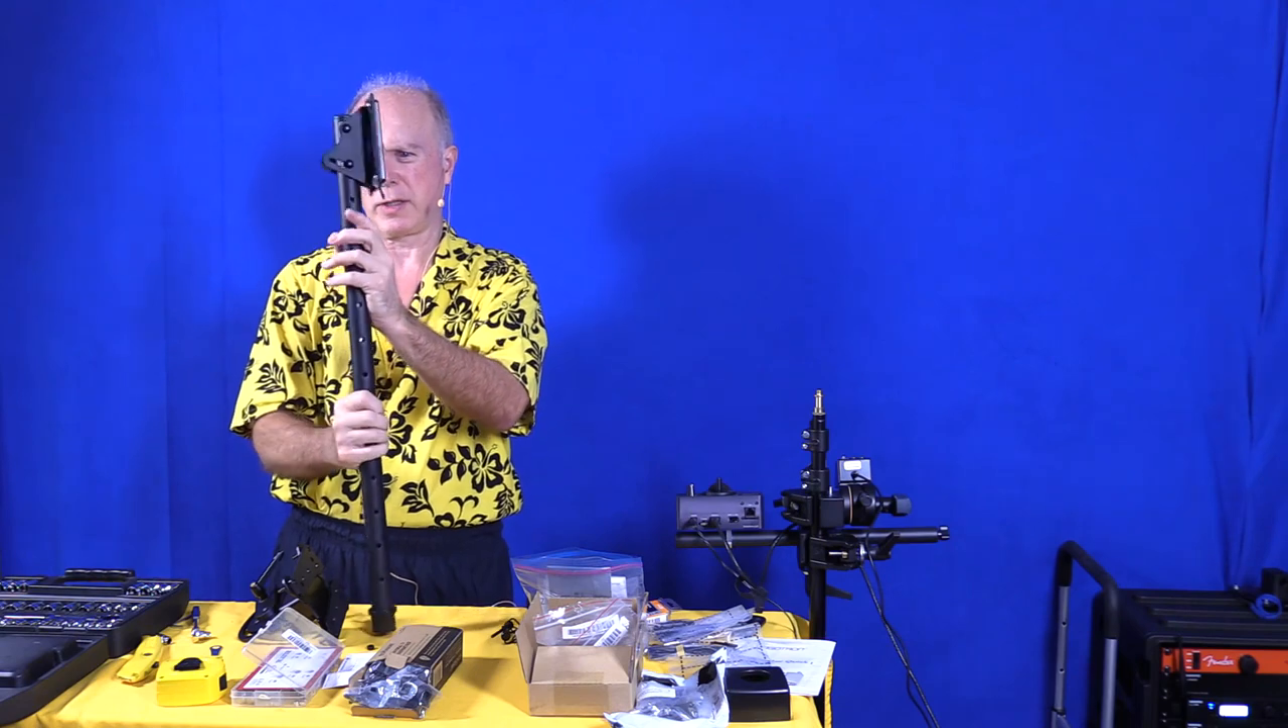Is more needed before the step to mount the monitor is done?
Yes.